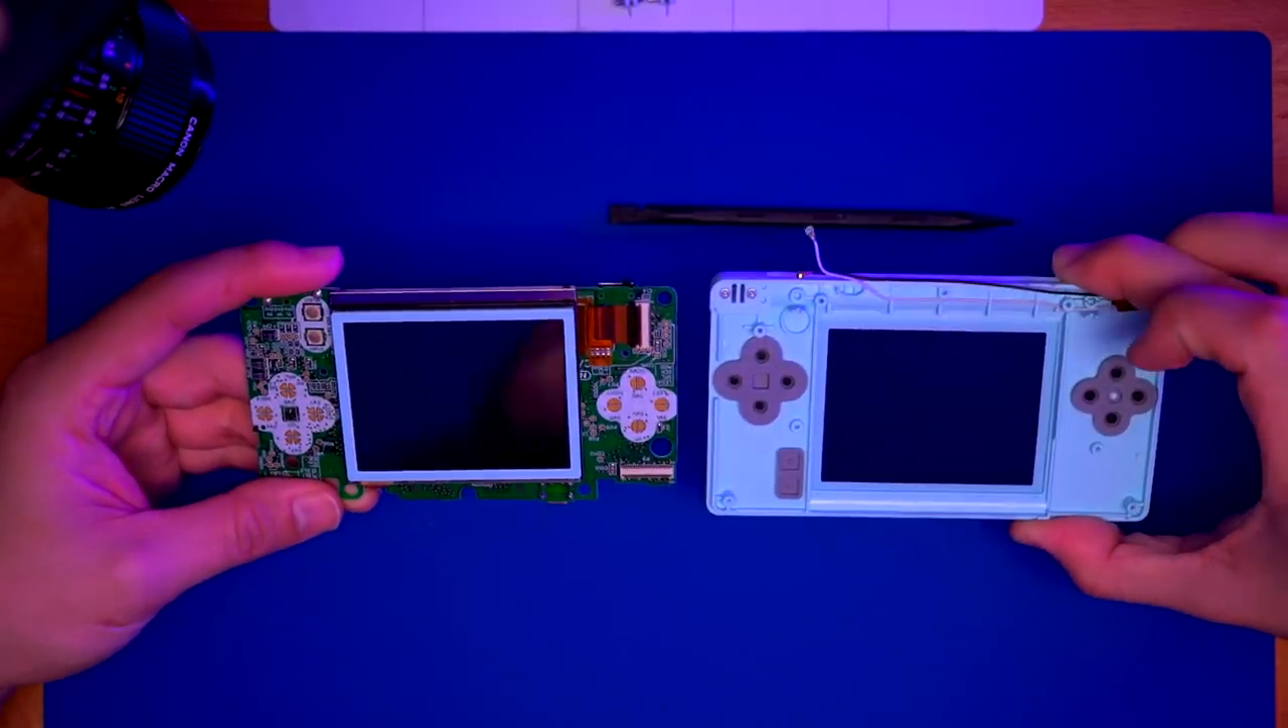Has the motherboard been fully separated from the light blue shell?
Yes.